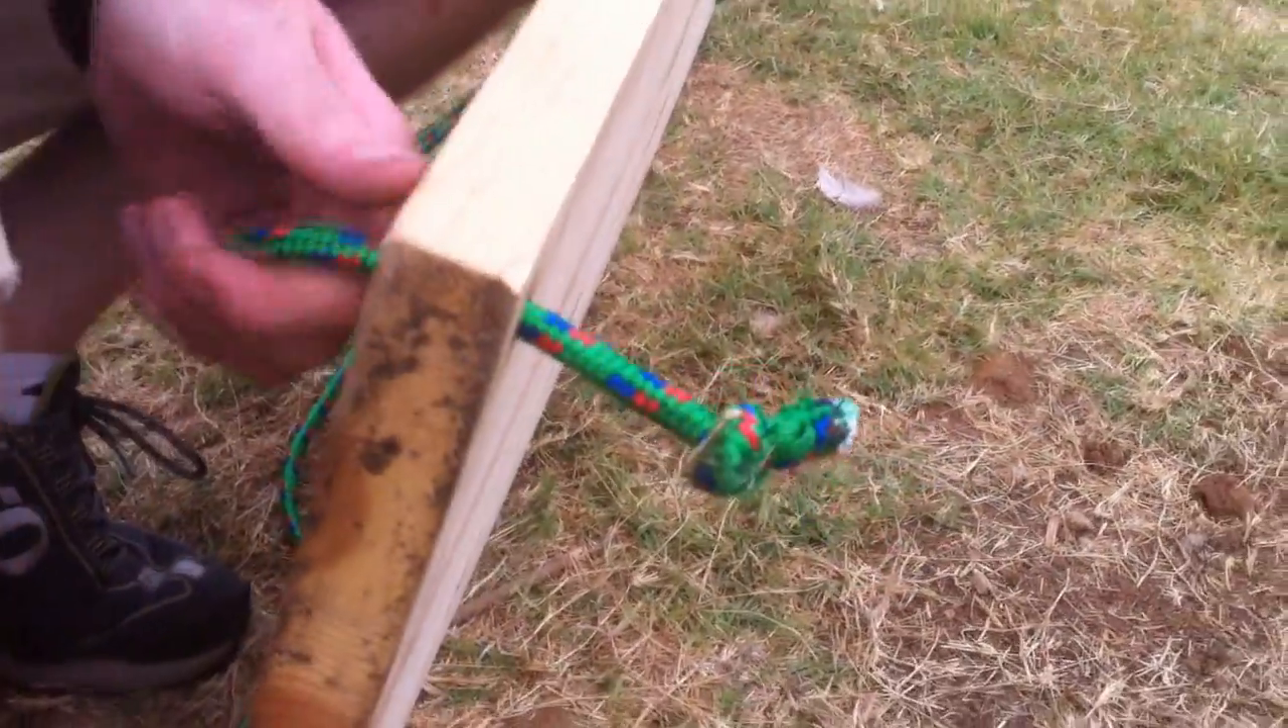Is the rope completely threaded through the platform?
Yes.